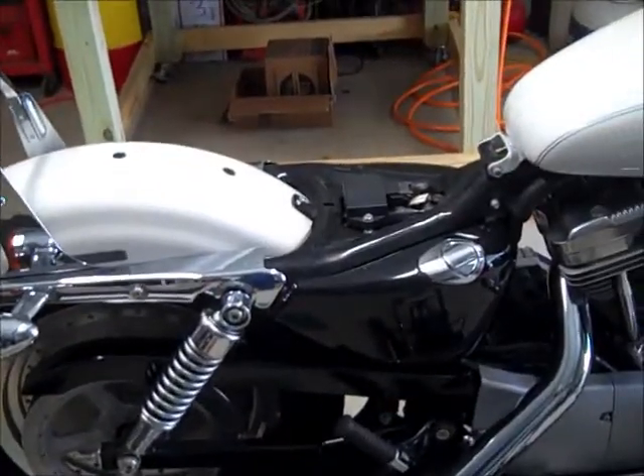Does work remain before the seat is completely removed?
No.